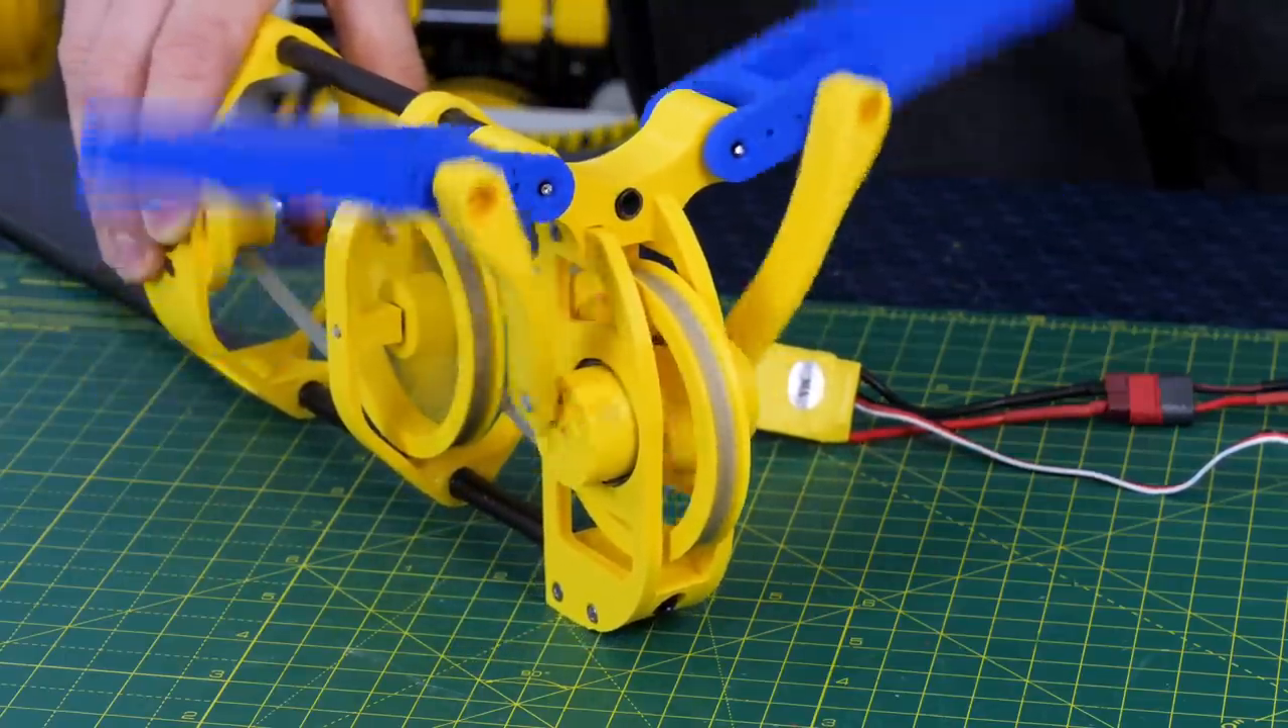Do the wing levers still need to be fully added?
No.